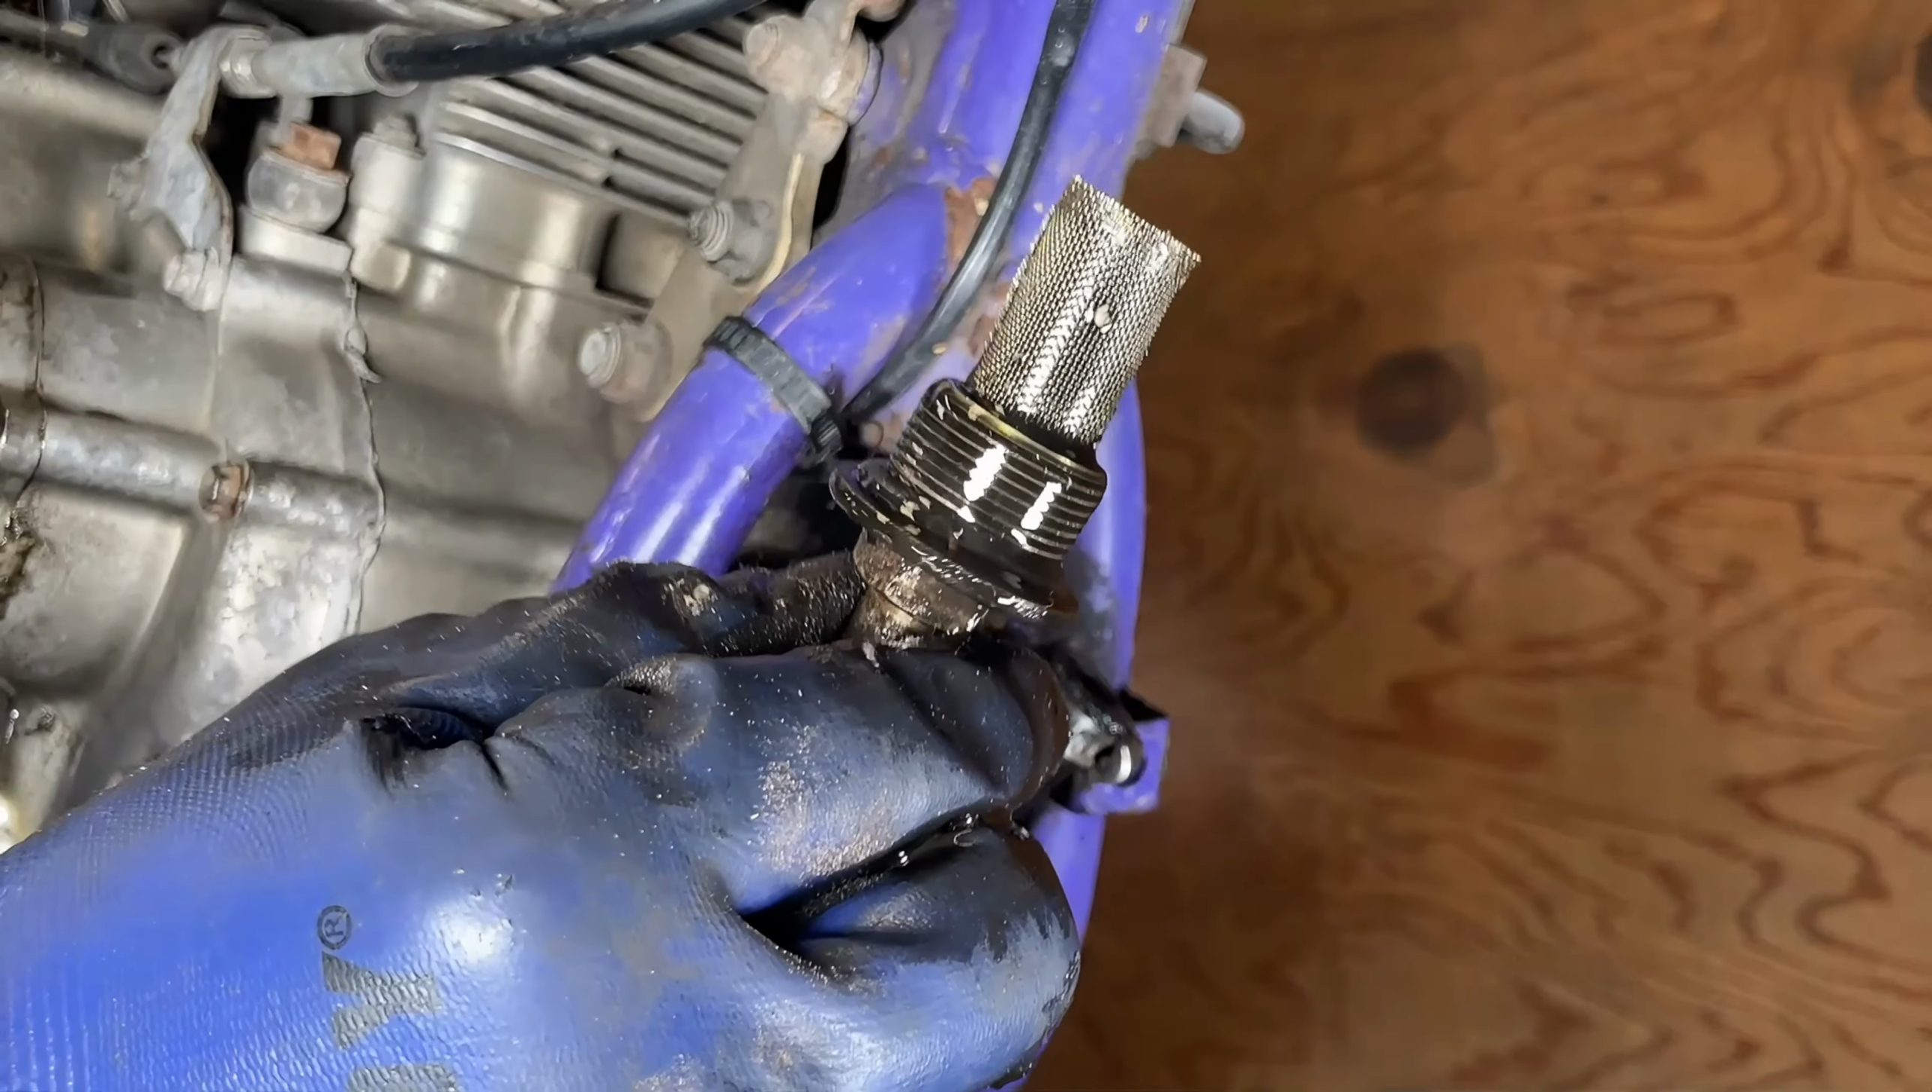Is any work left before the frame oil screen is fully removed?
No.